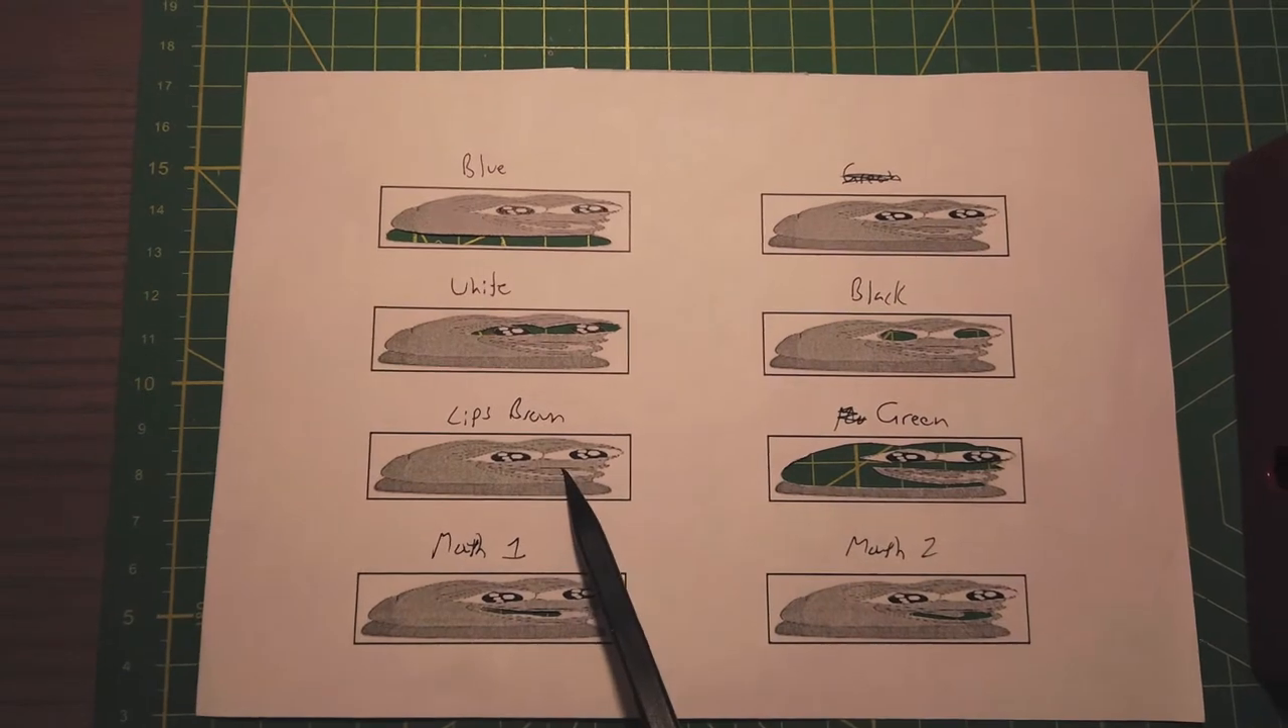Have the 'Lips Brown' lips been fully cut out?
No.